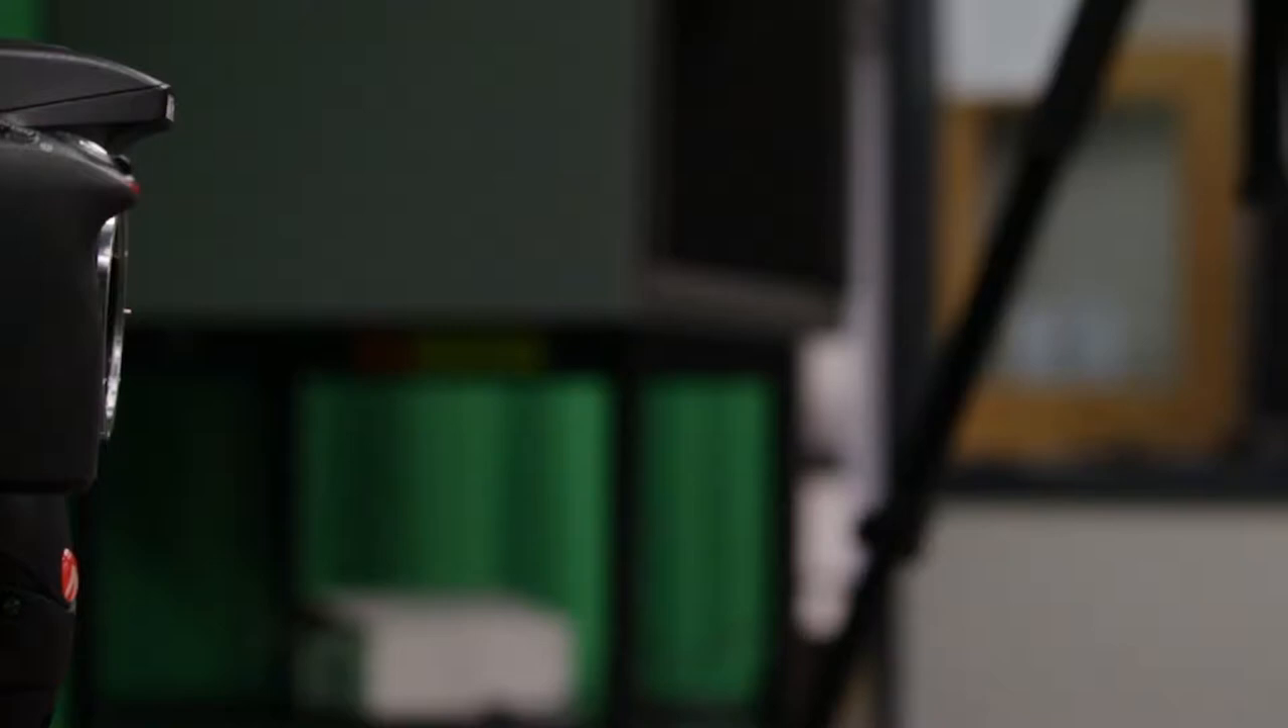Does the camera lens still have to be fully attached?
Yes.